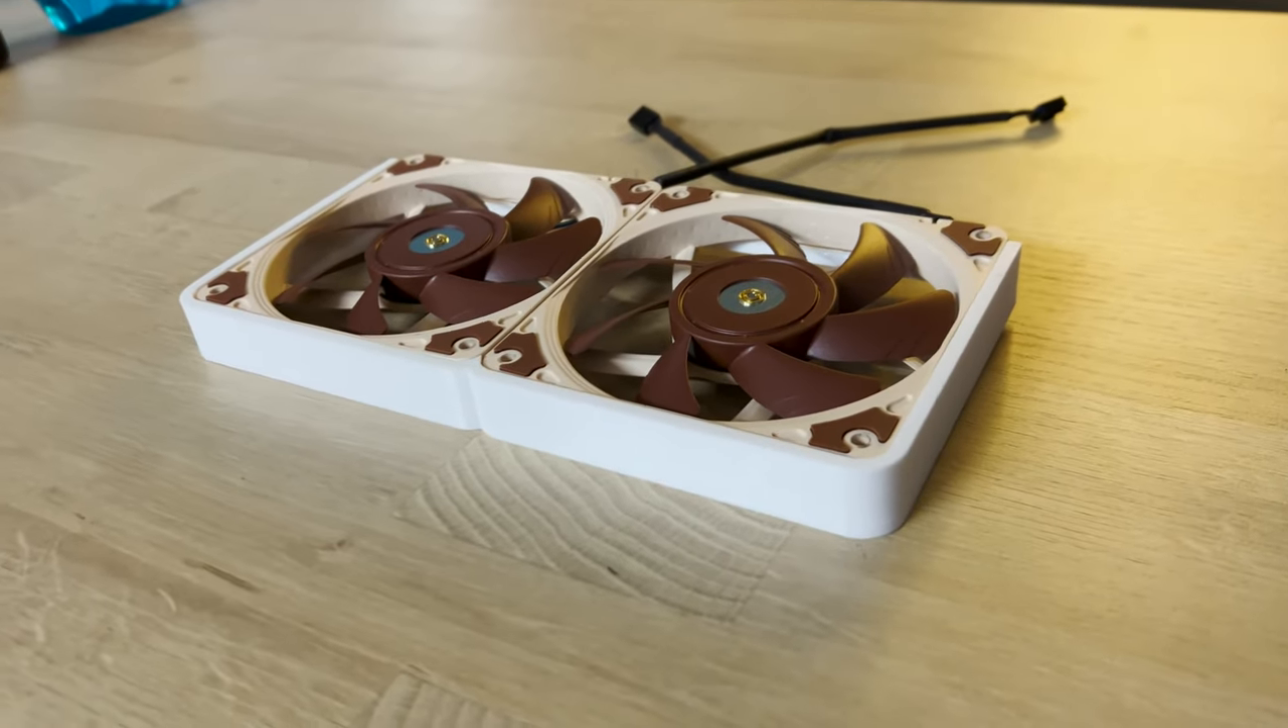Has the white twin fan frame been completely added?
Yes.